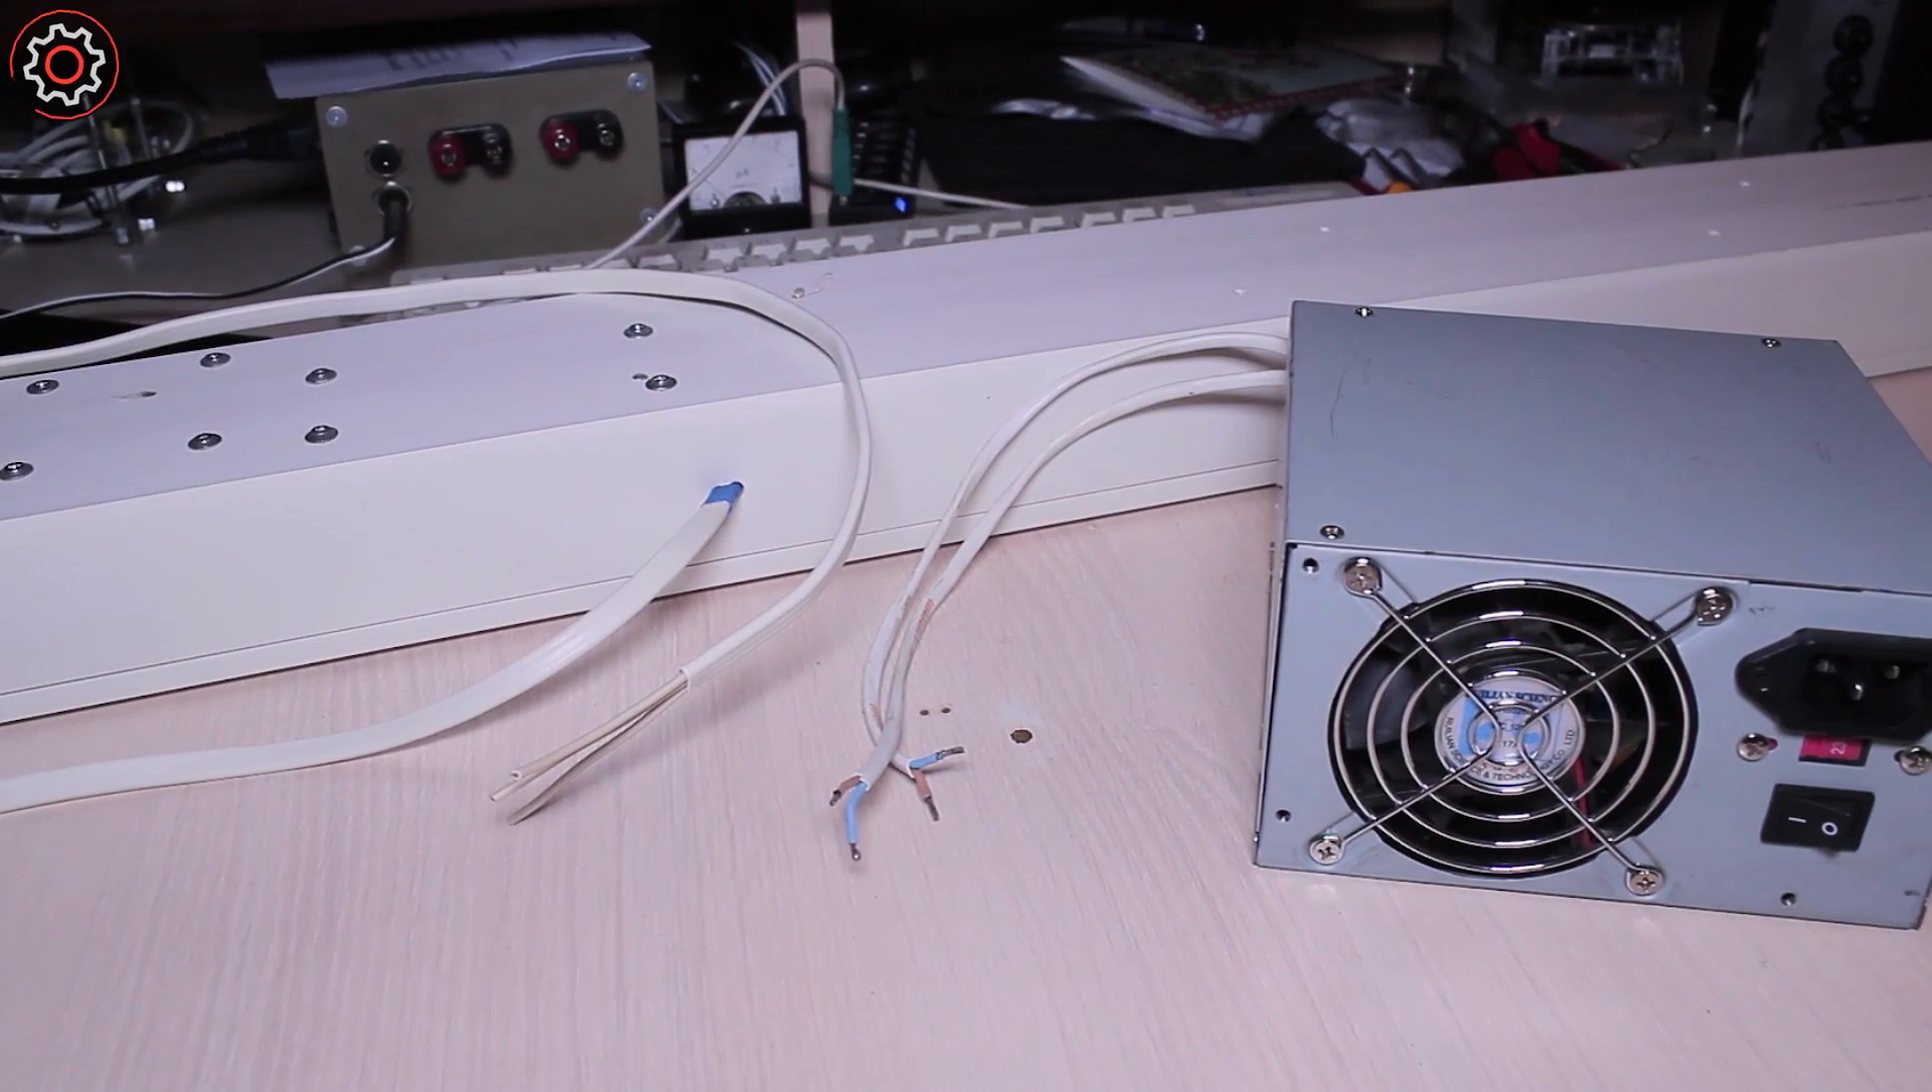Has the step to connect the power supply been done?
No.